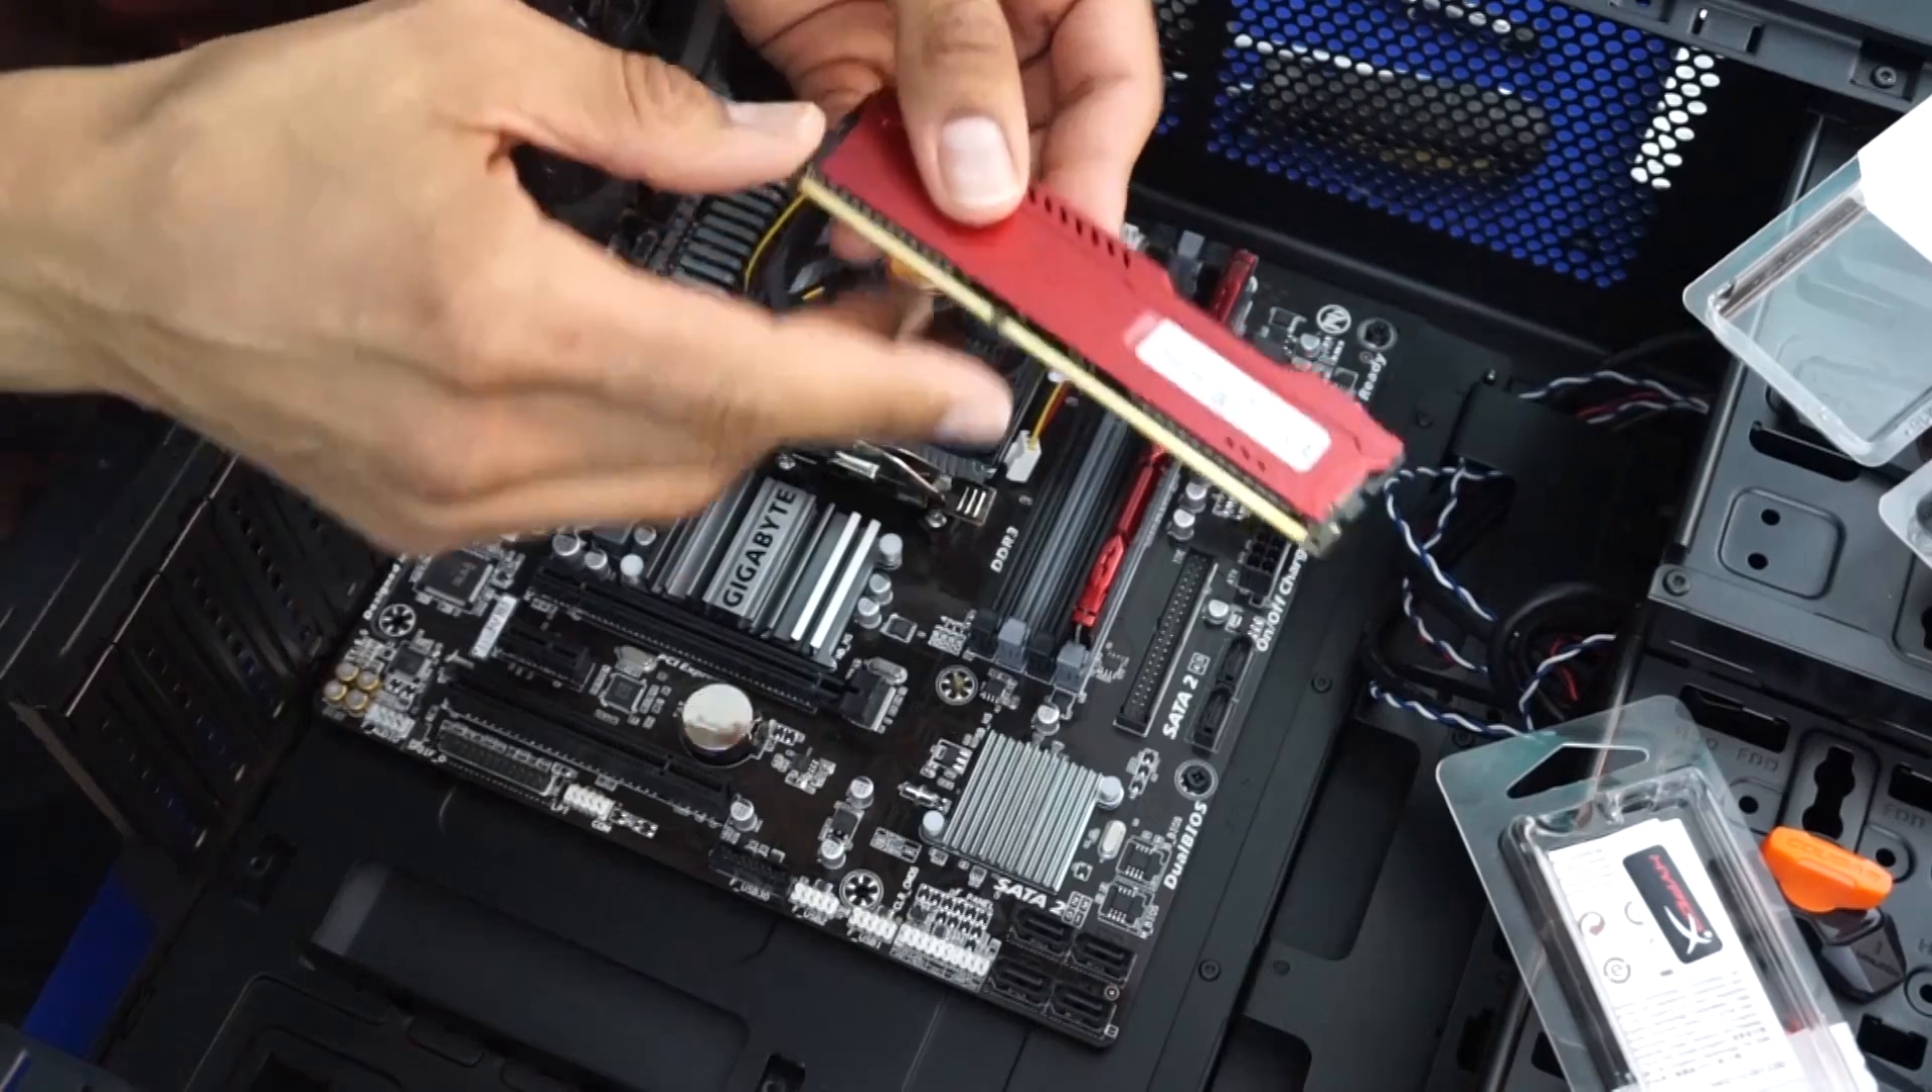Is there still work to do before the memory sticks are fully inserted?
Yes.